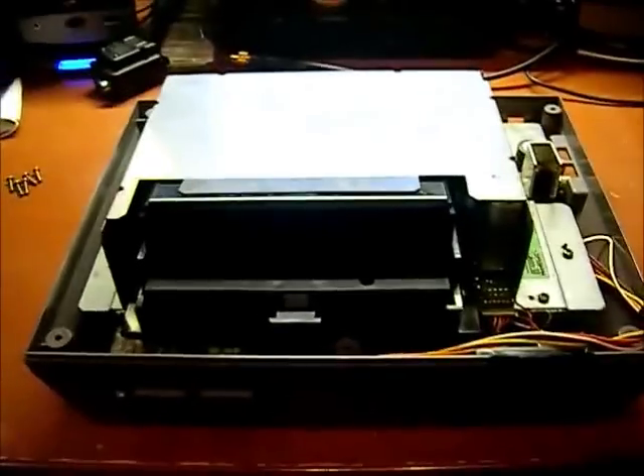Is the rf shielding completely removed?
No.